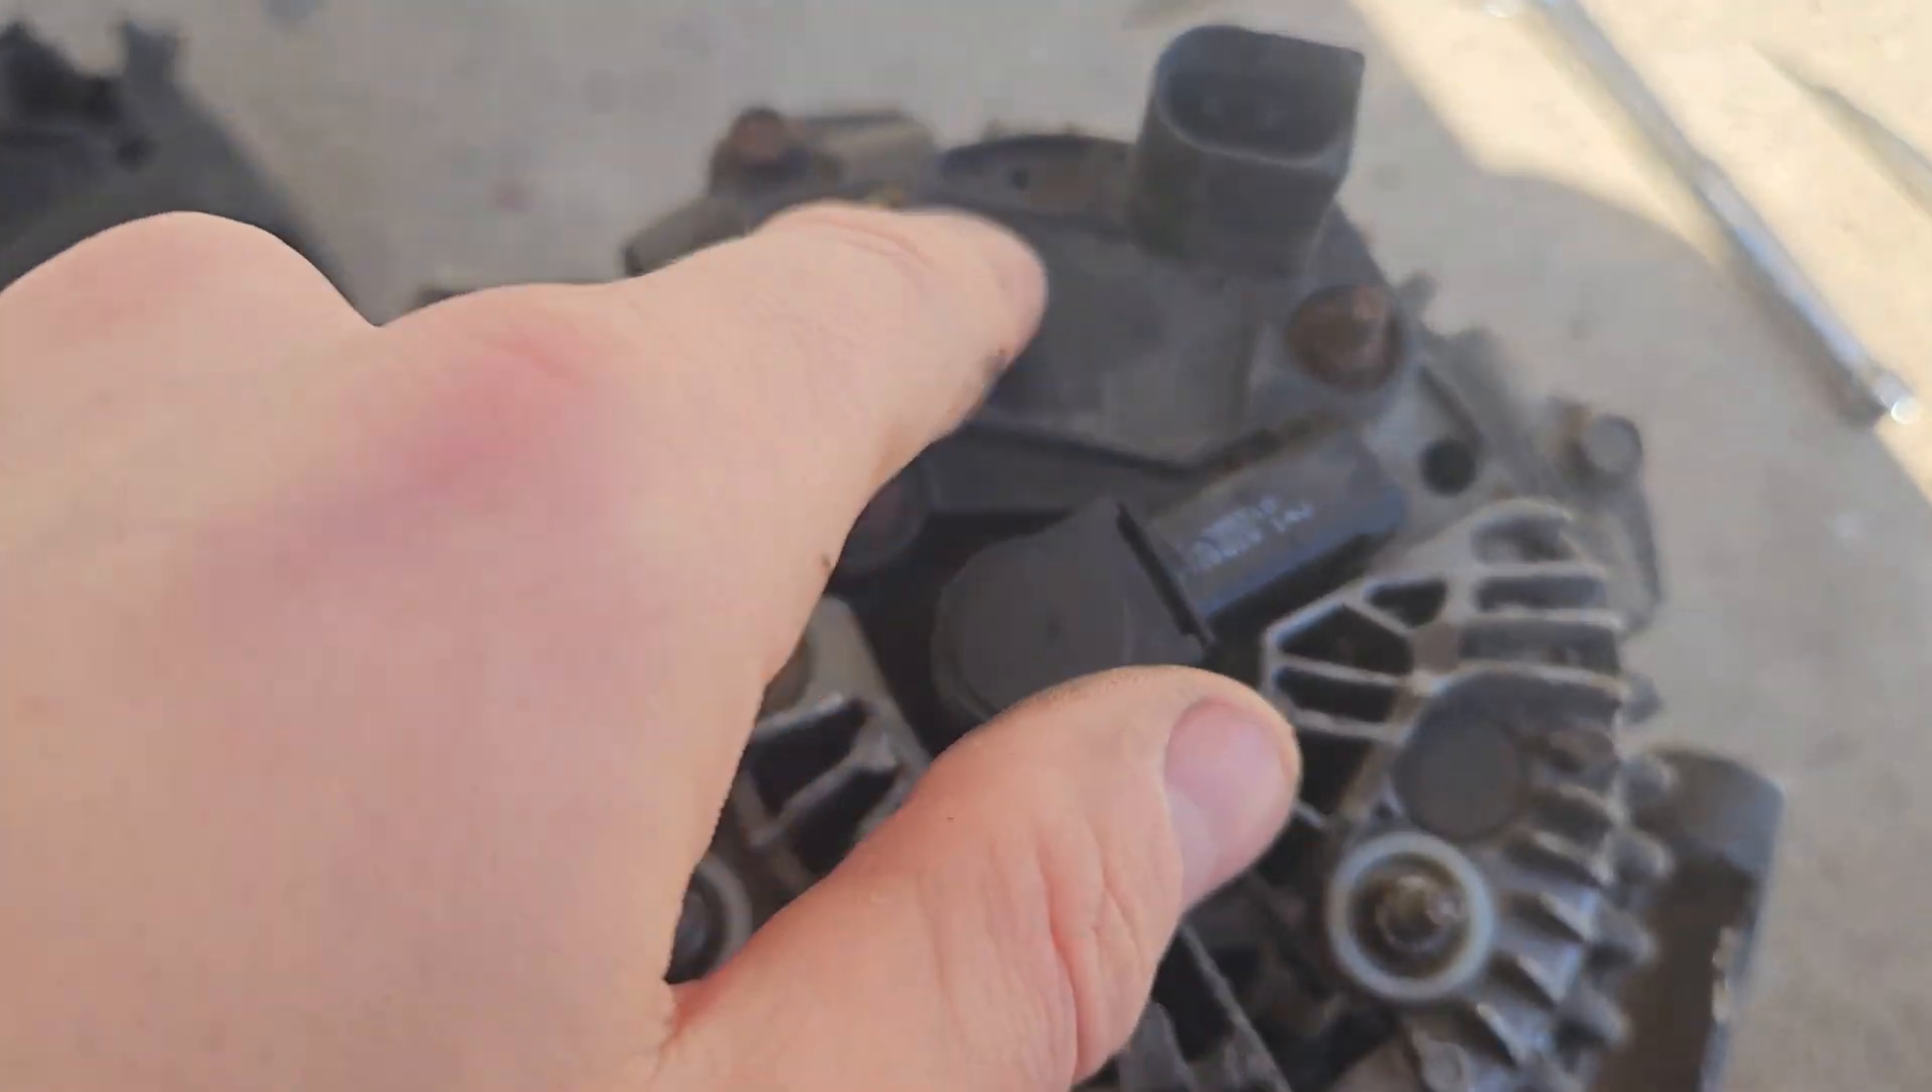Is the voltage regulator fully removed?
No.